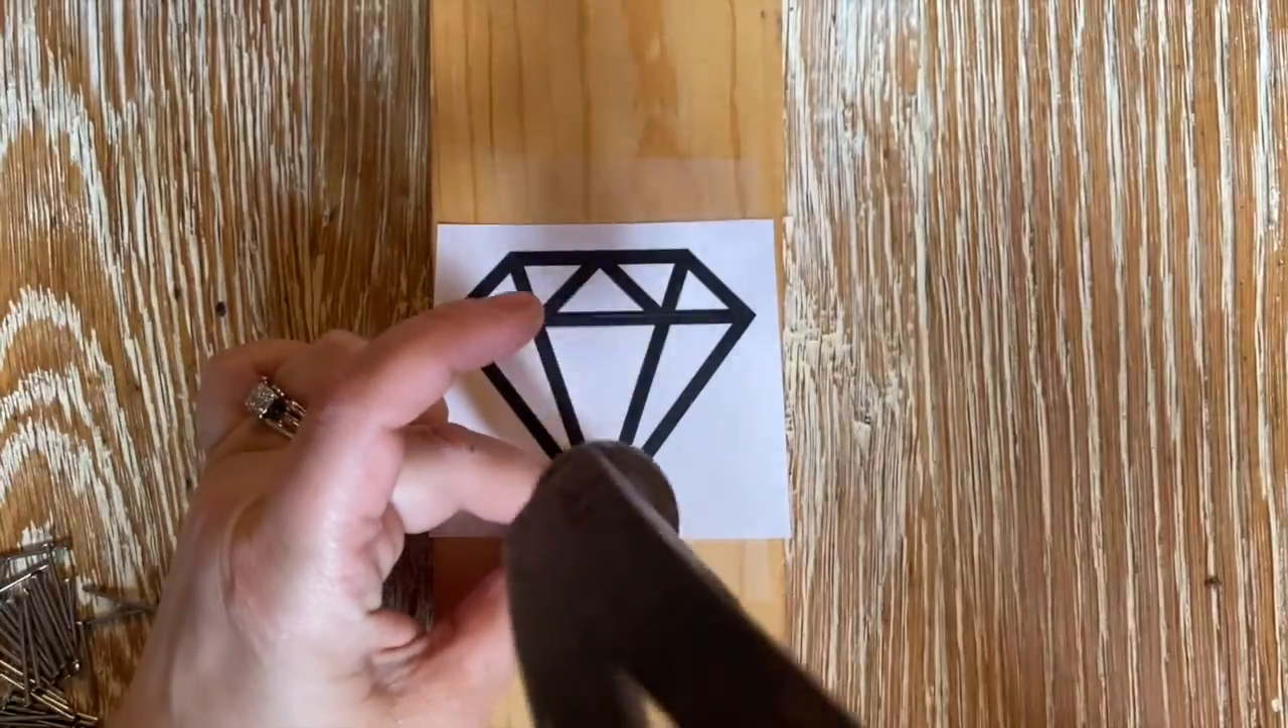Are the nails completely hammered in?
No.